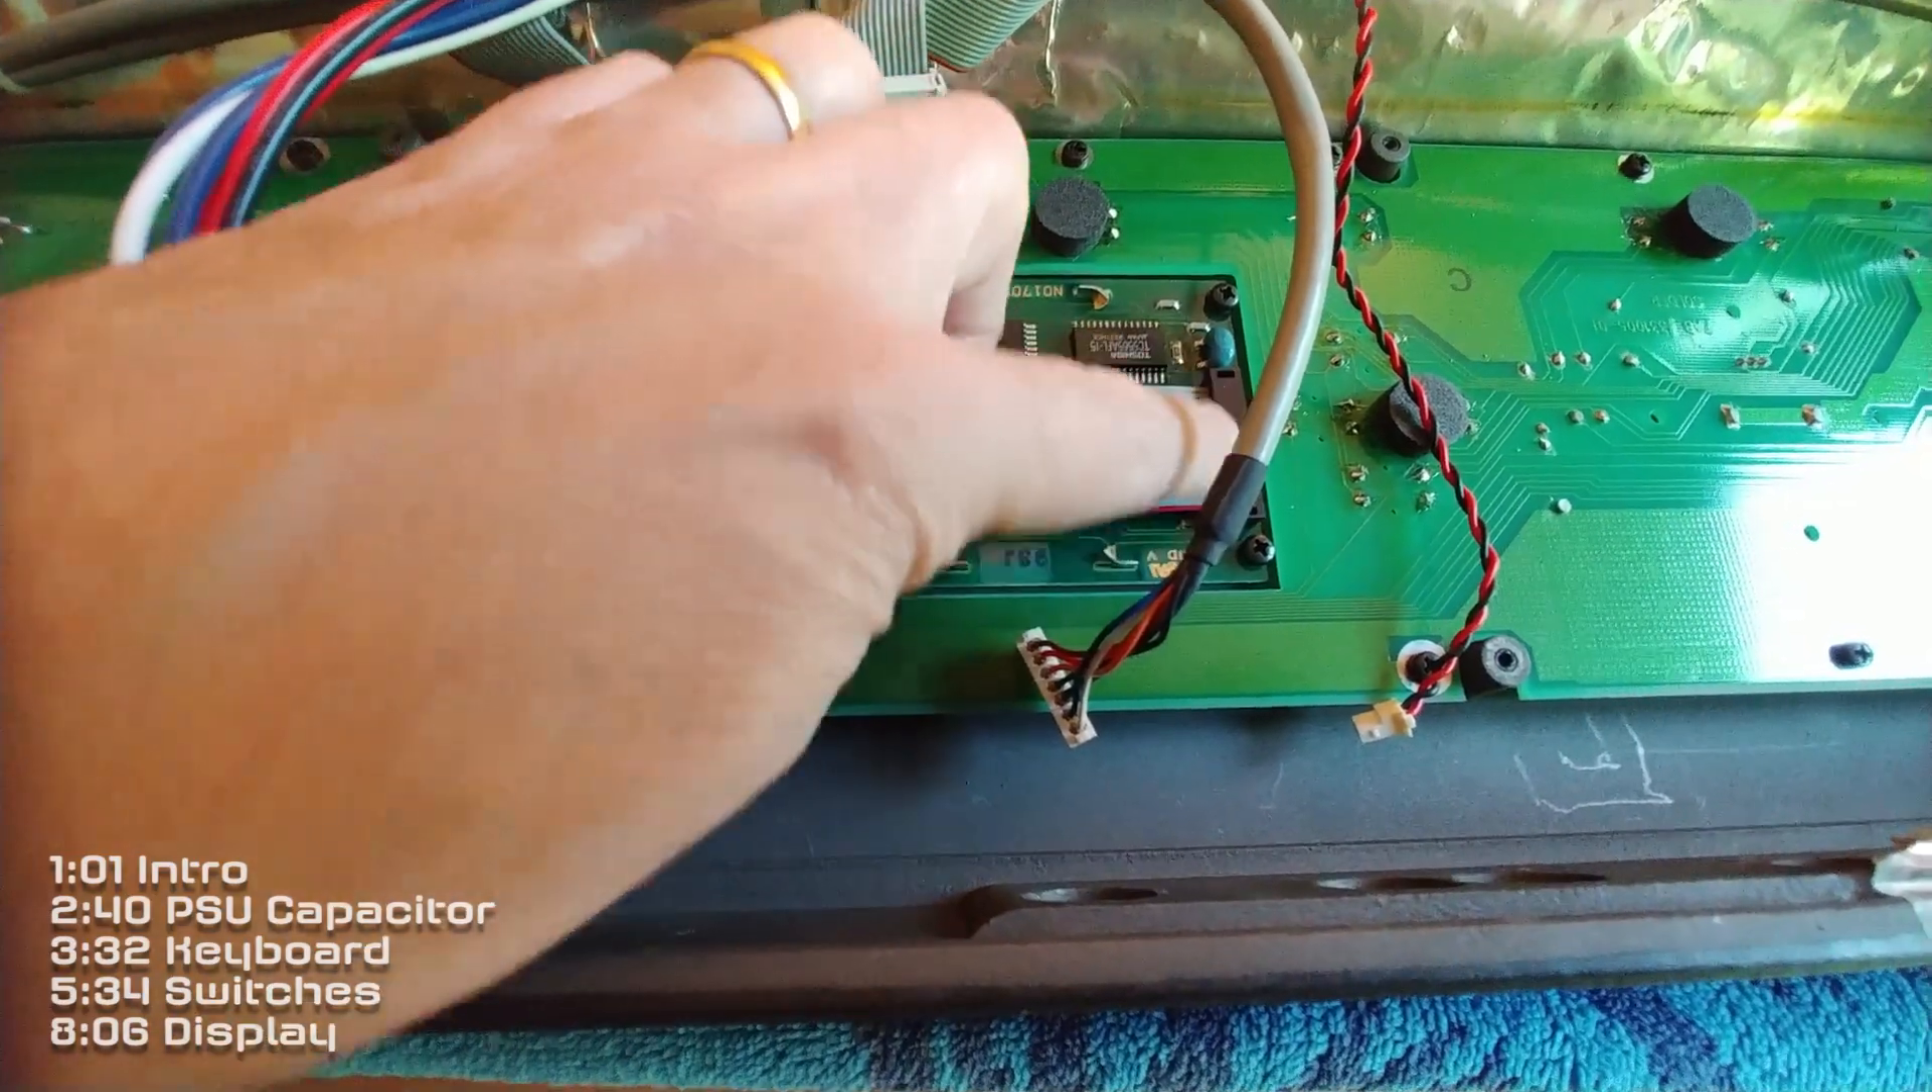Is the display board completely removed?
No.